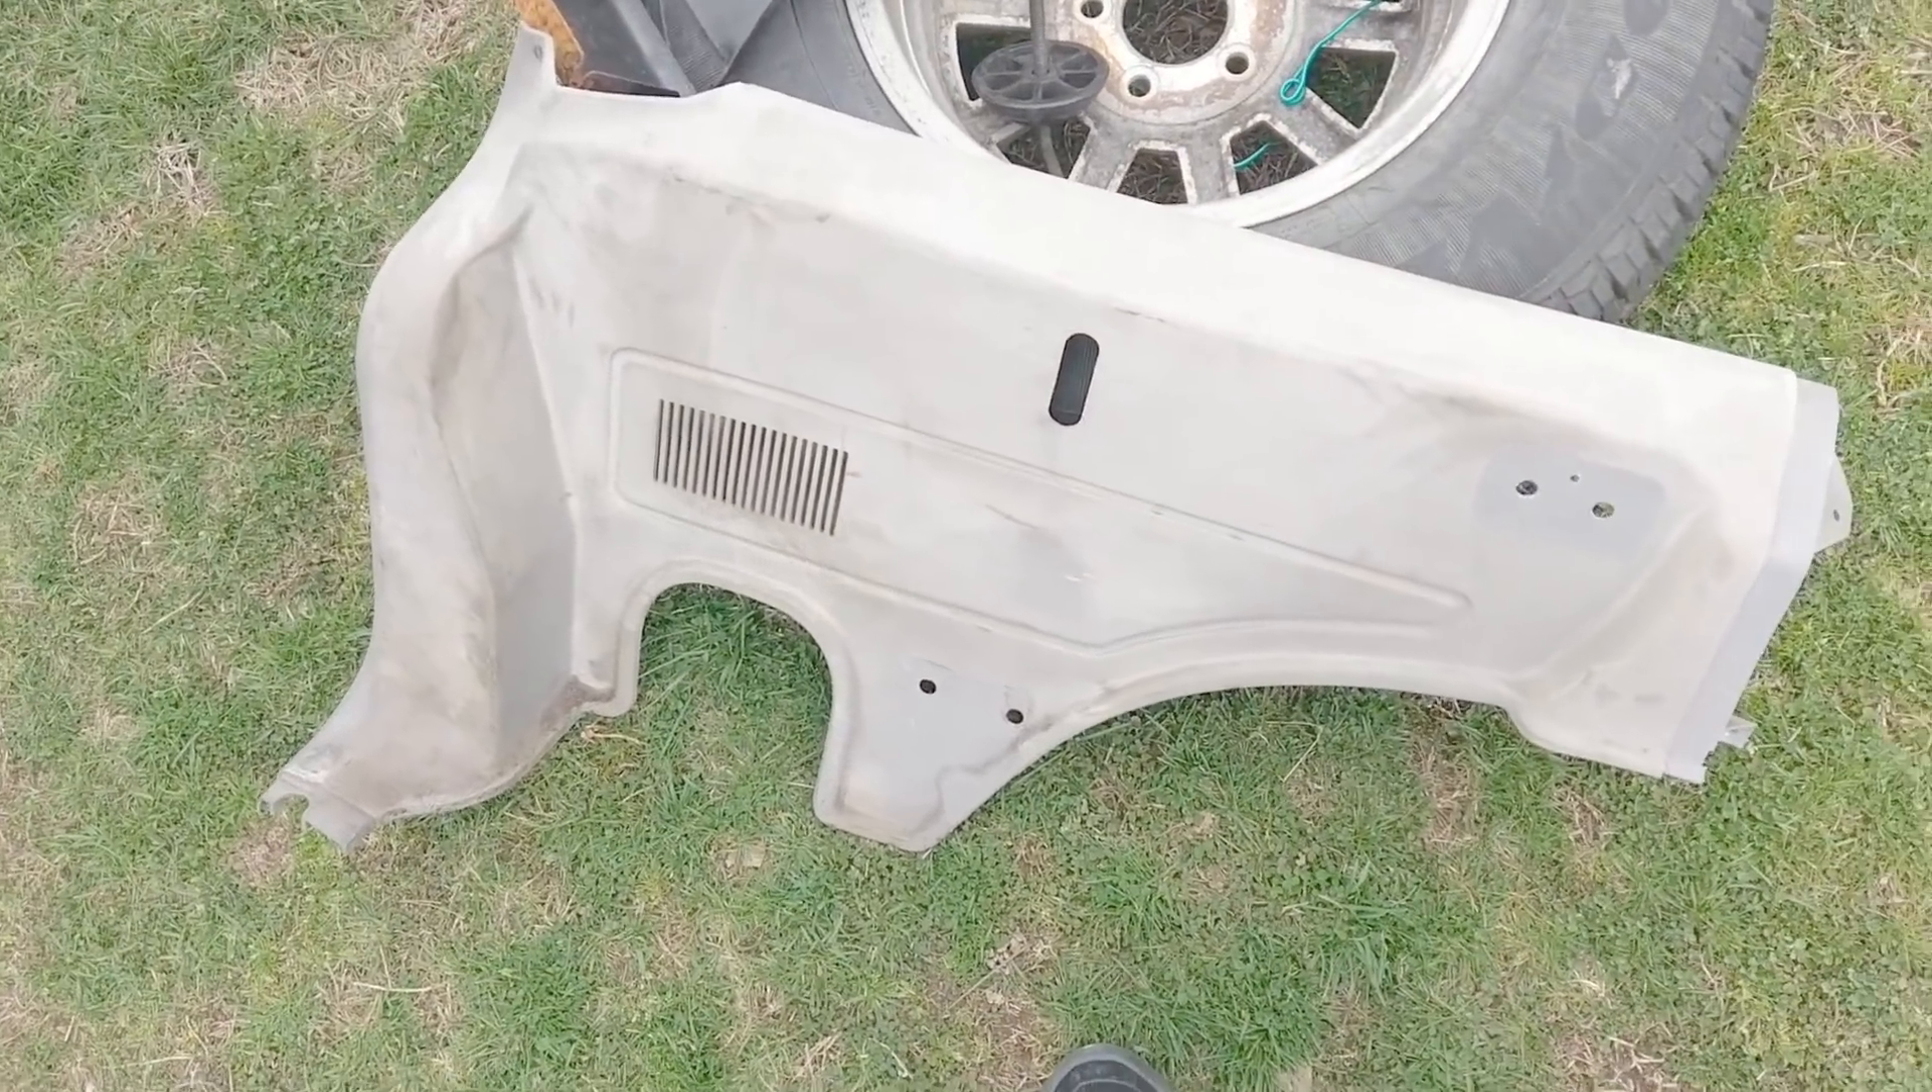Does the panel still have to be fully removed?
No.